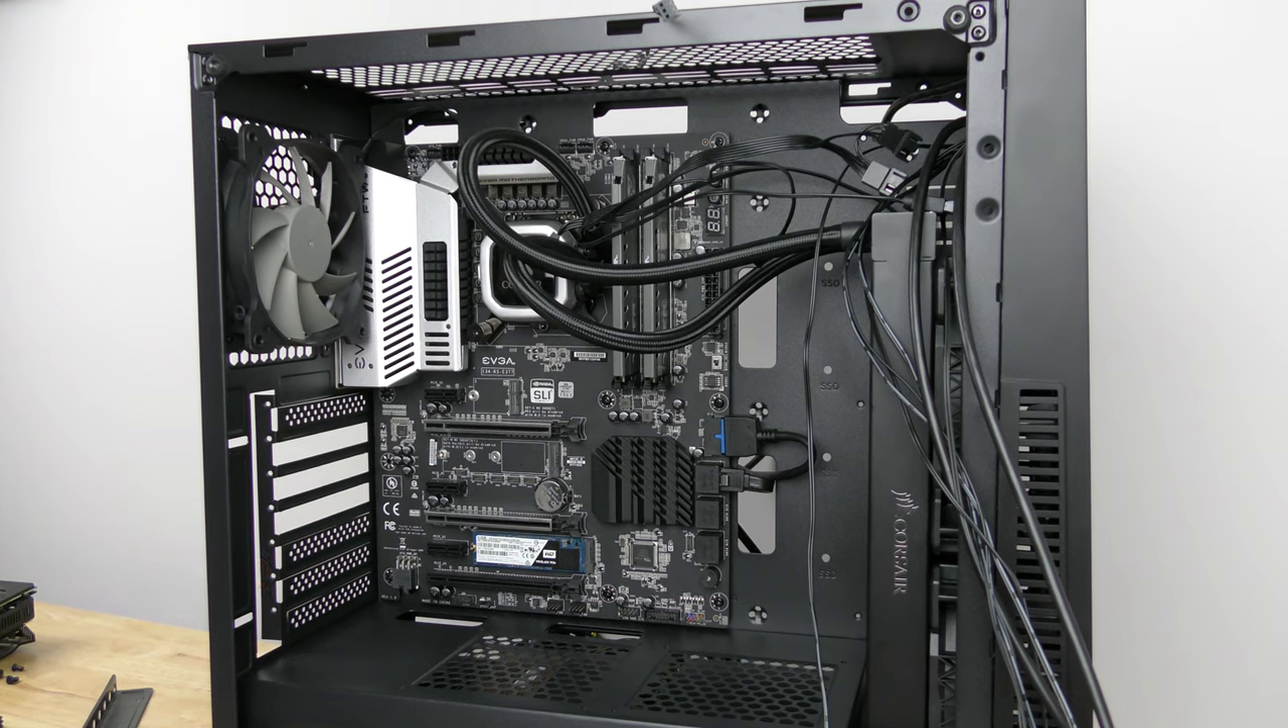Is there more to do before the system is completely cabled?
Yes.